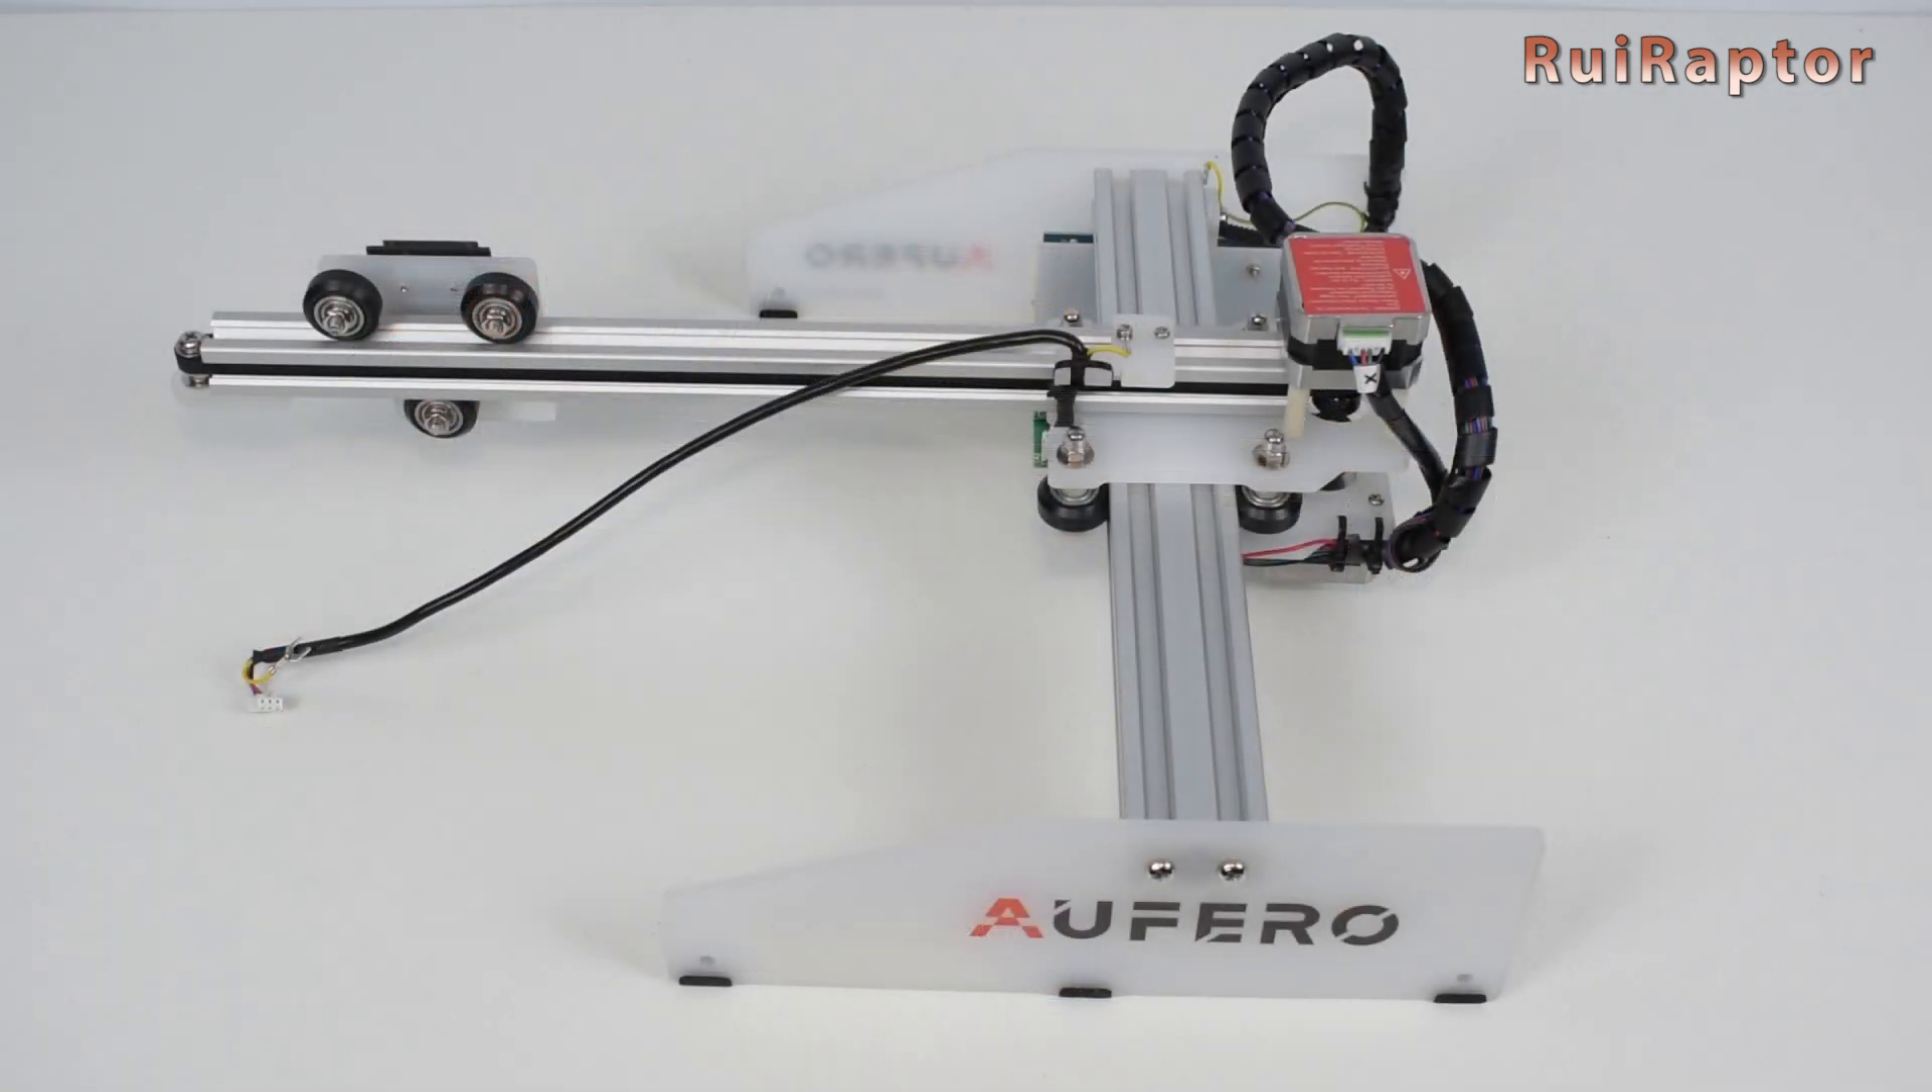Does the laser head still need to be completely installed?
Yes.